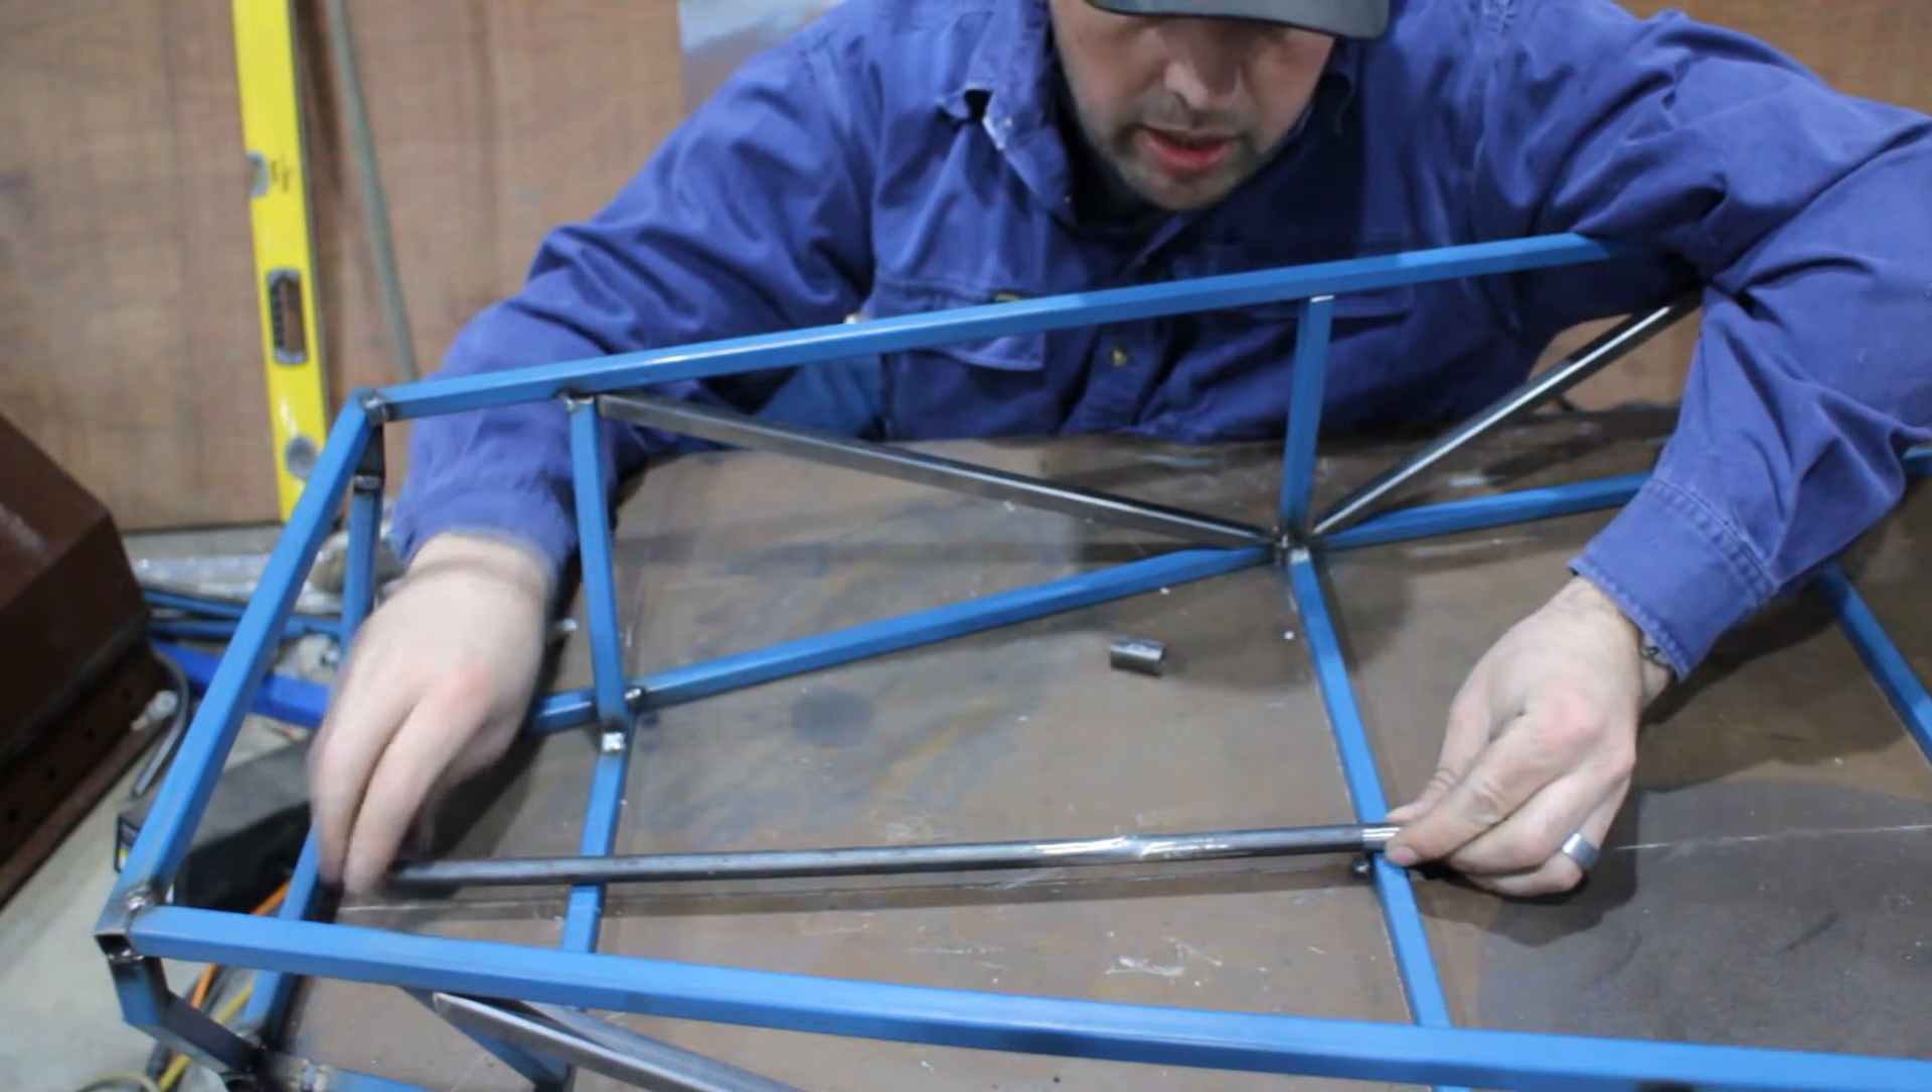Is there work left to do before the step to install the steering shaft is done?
Yes.